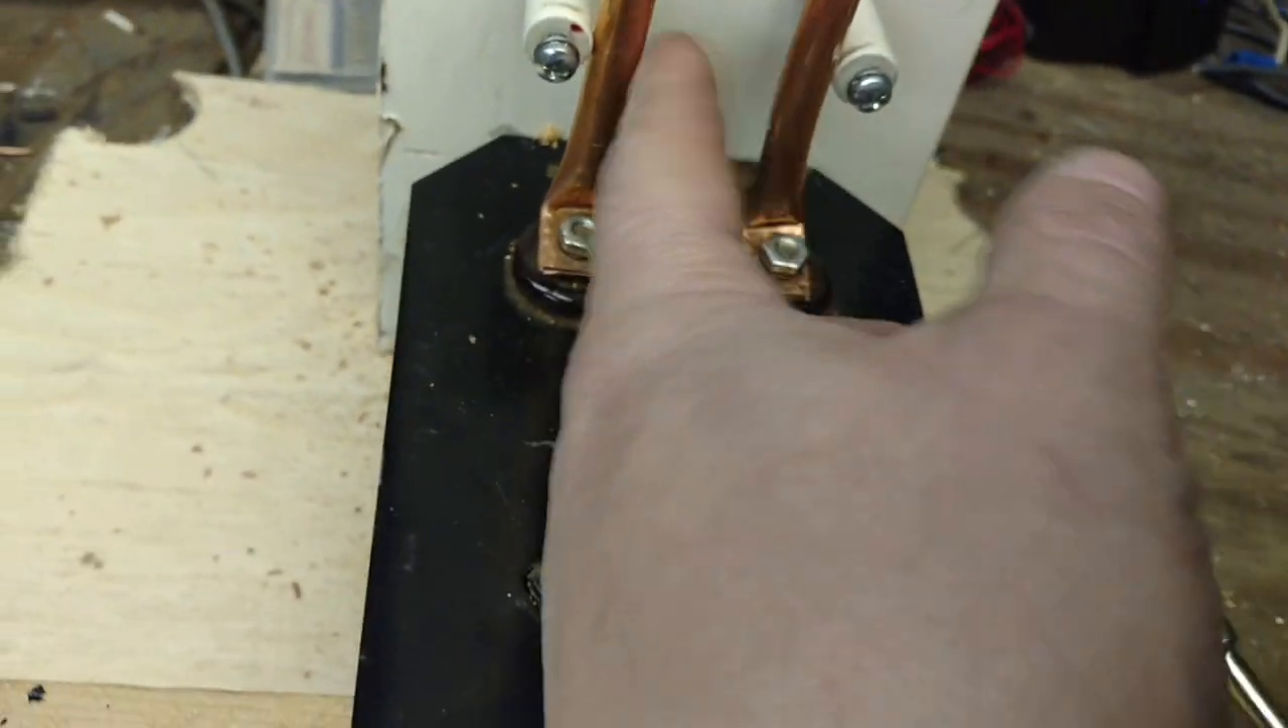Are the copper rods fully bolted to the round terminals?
Yes.